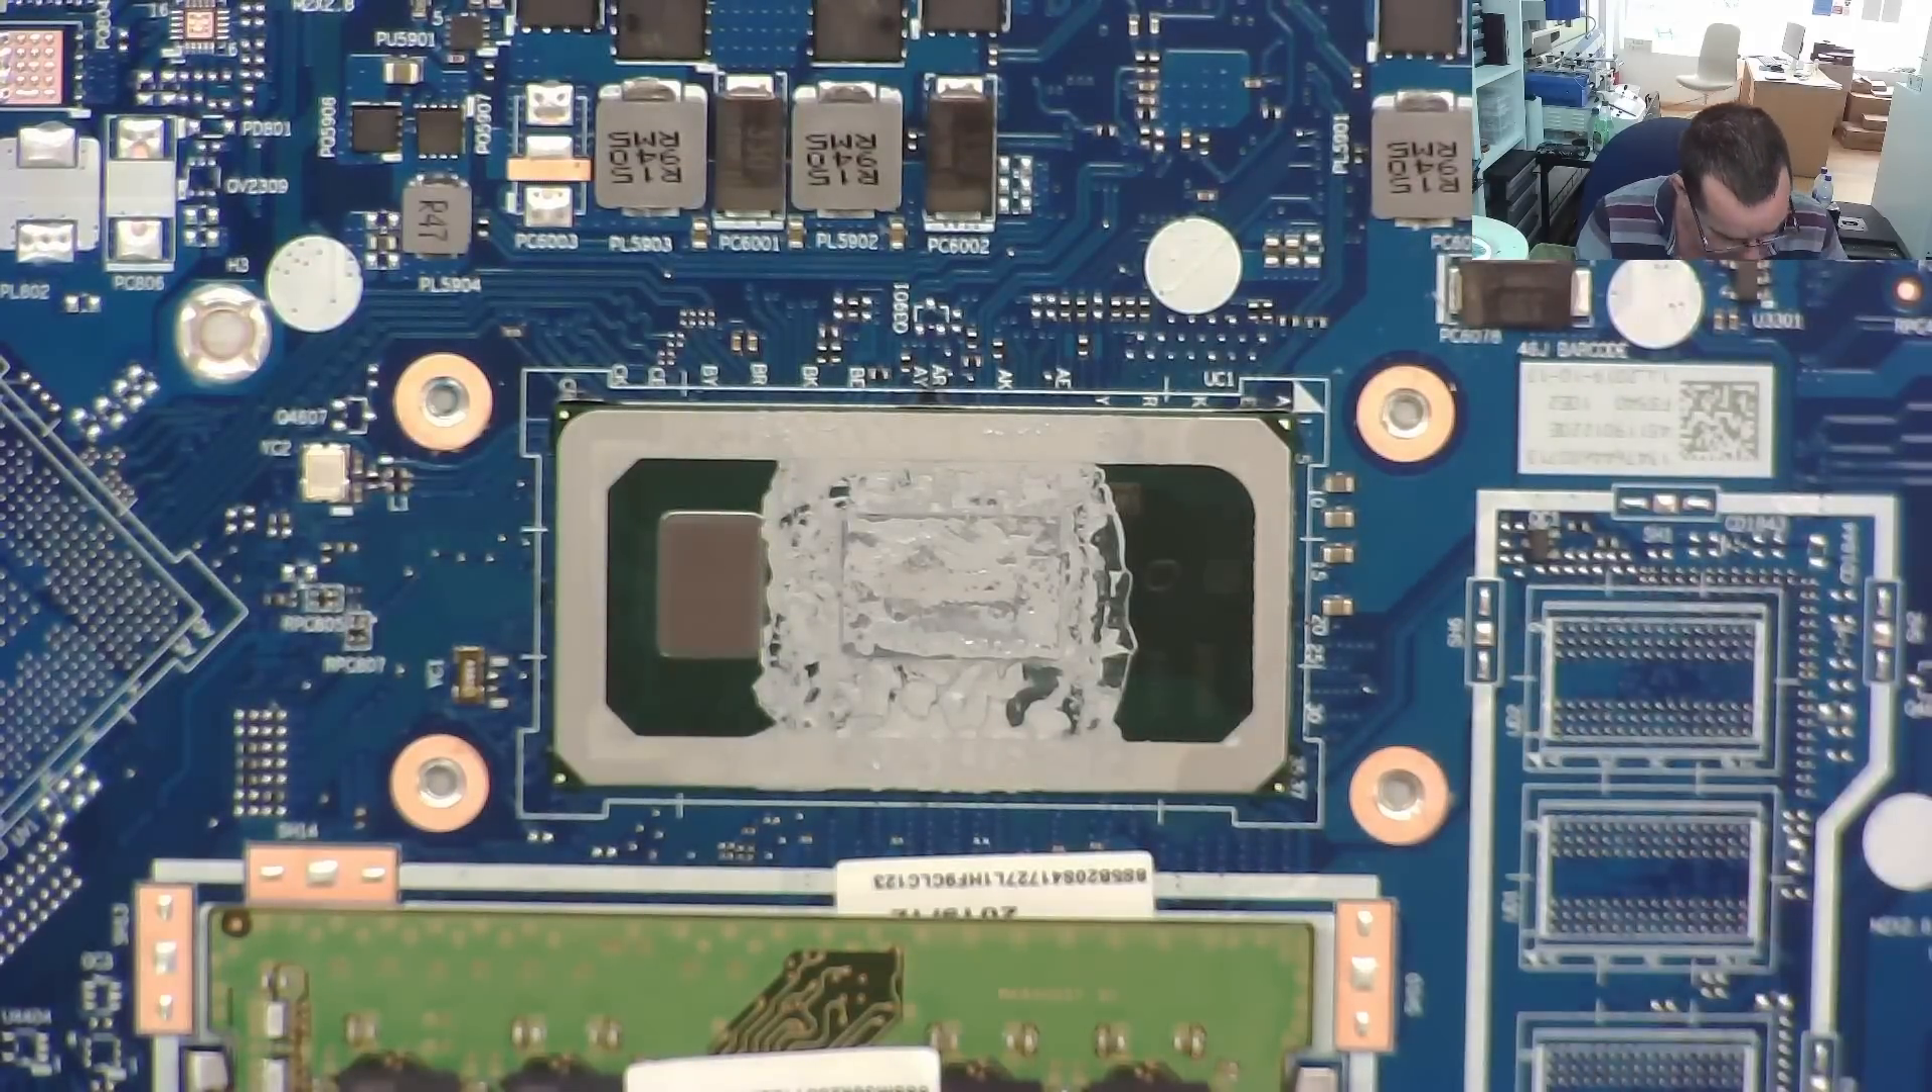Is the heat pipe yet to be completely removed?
No.